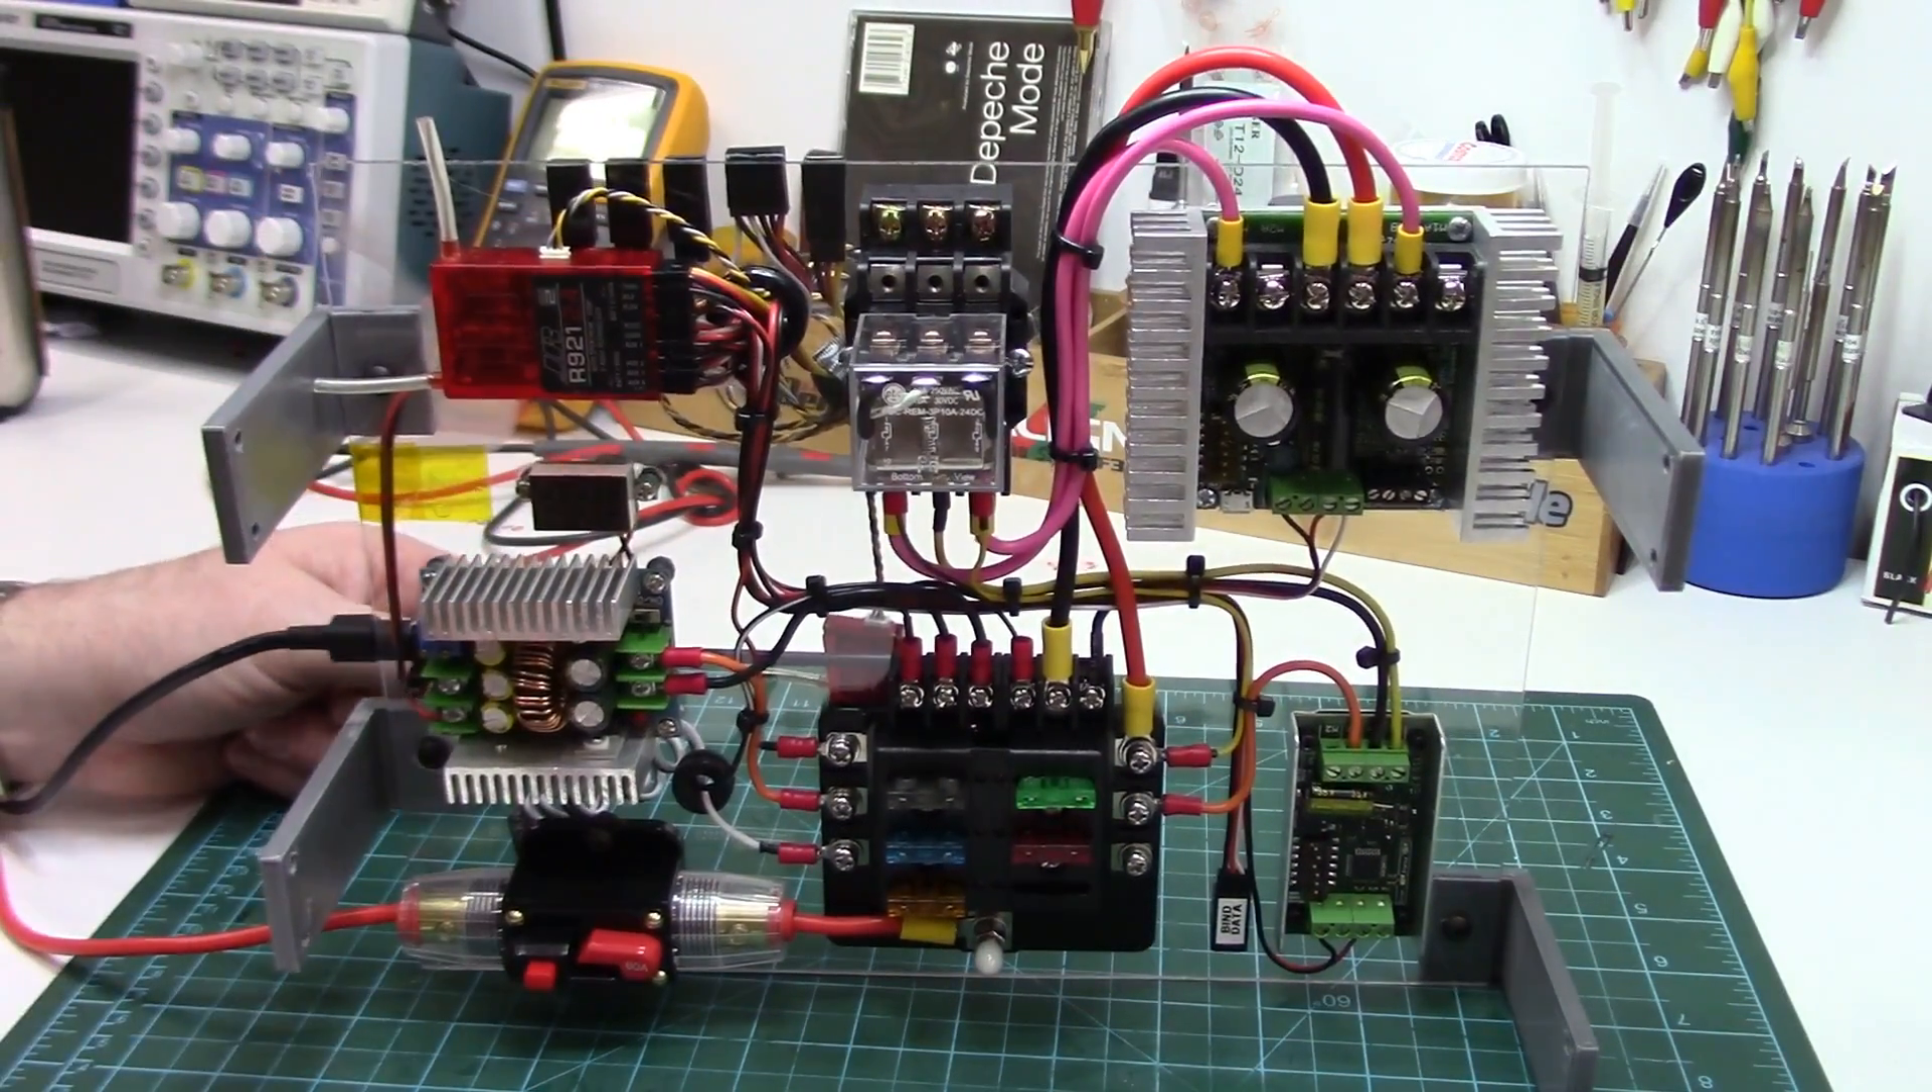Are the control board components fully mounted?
Yes.